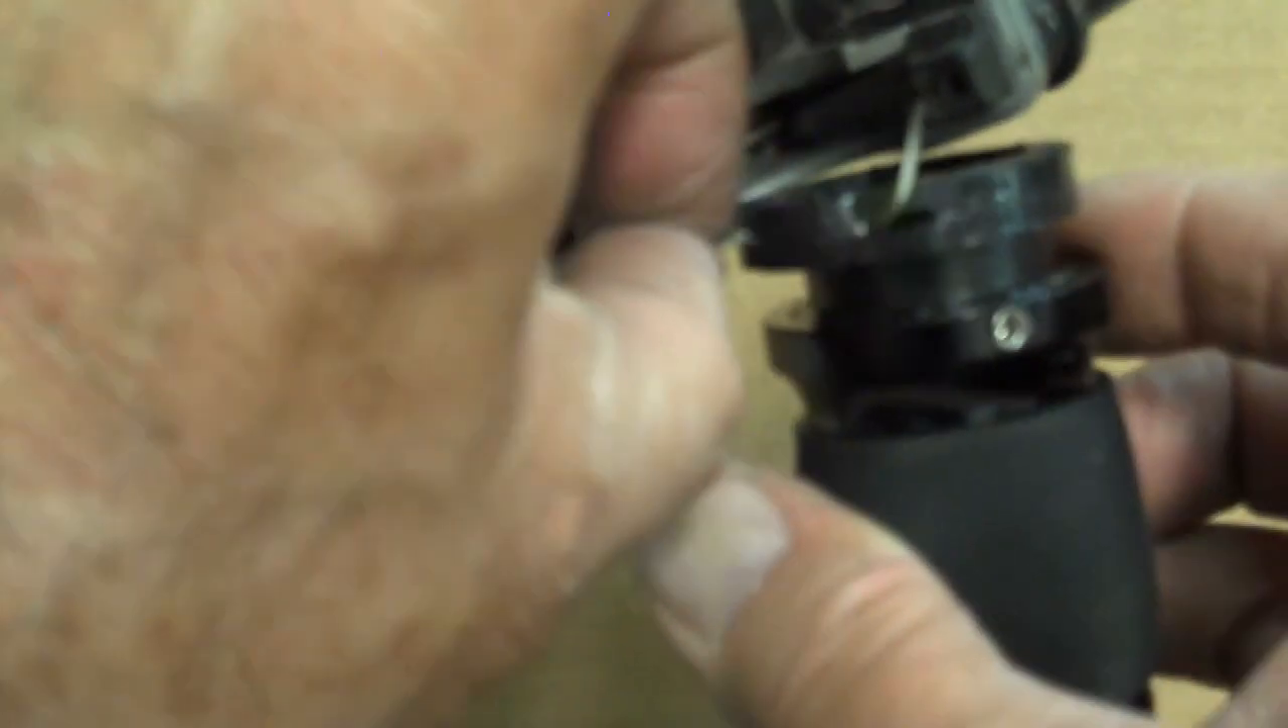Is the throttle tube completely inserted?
No.